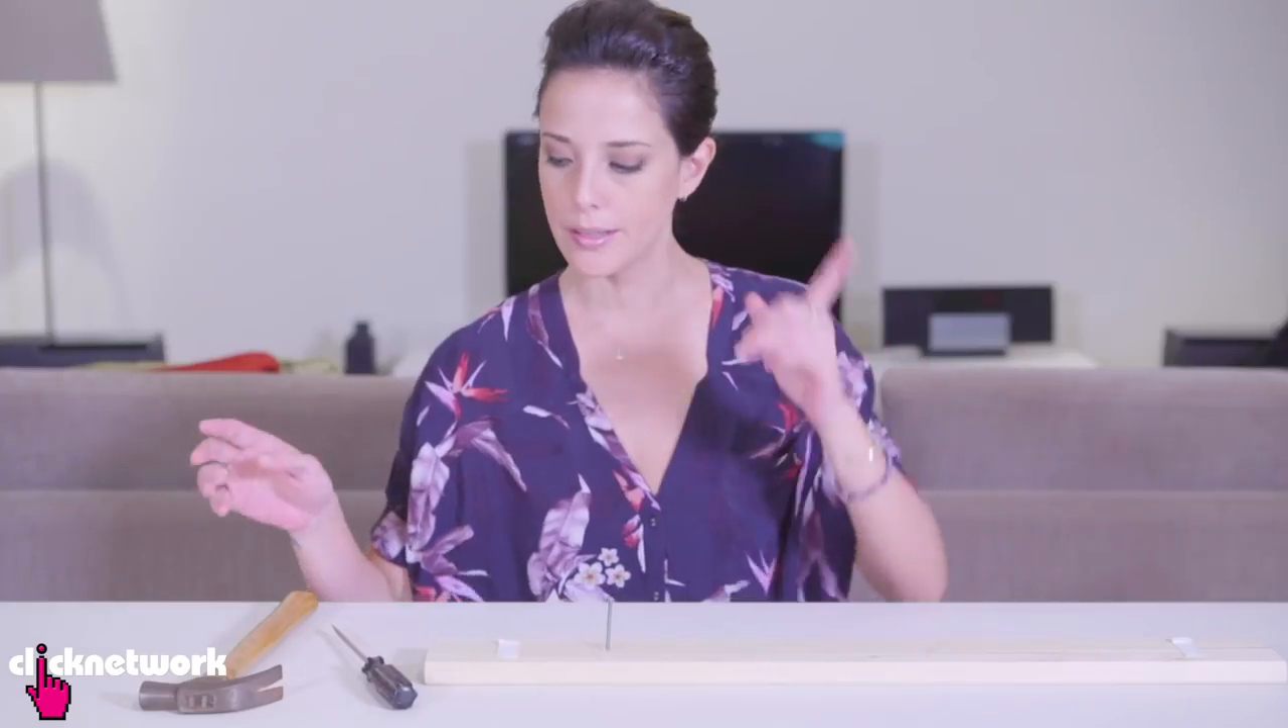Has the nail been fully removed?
No.